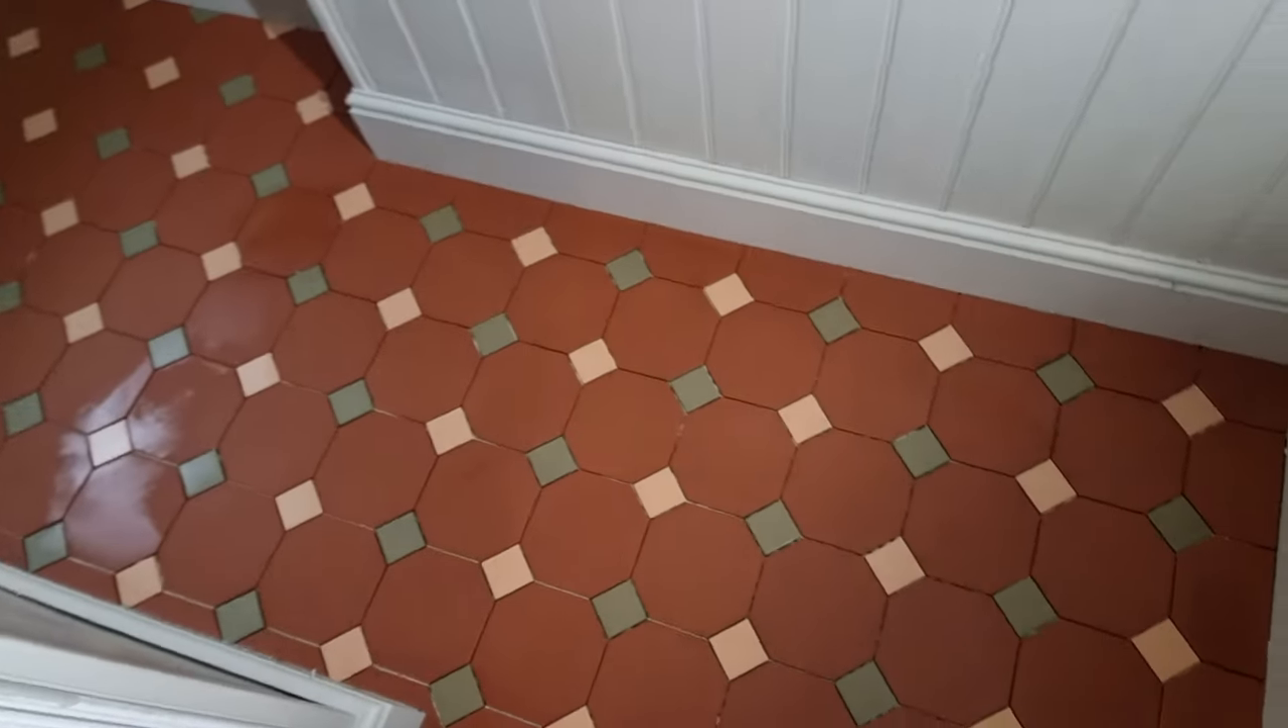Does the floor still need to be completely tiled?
No.